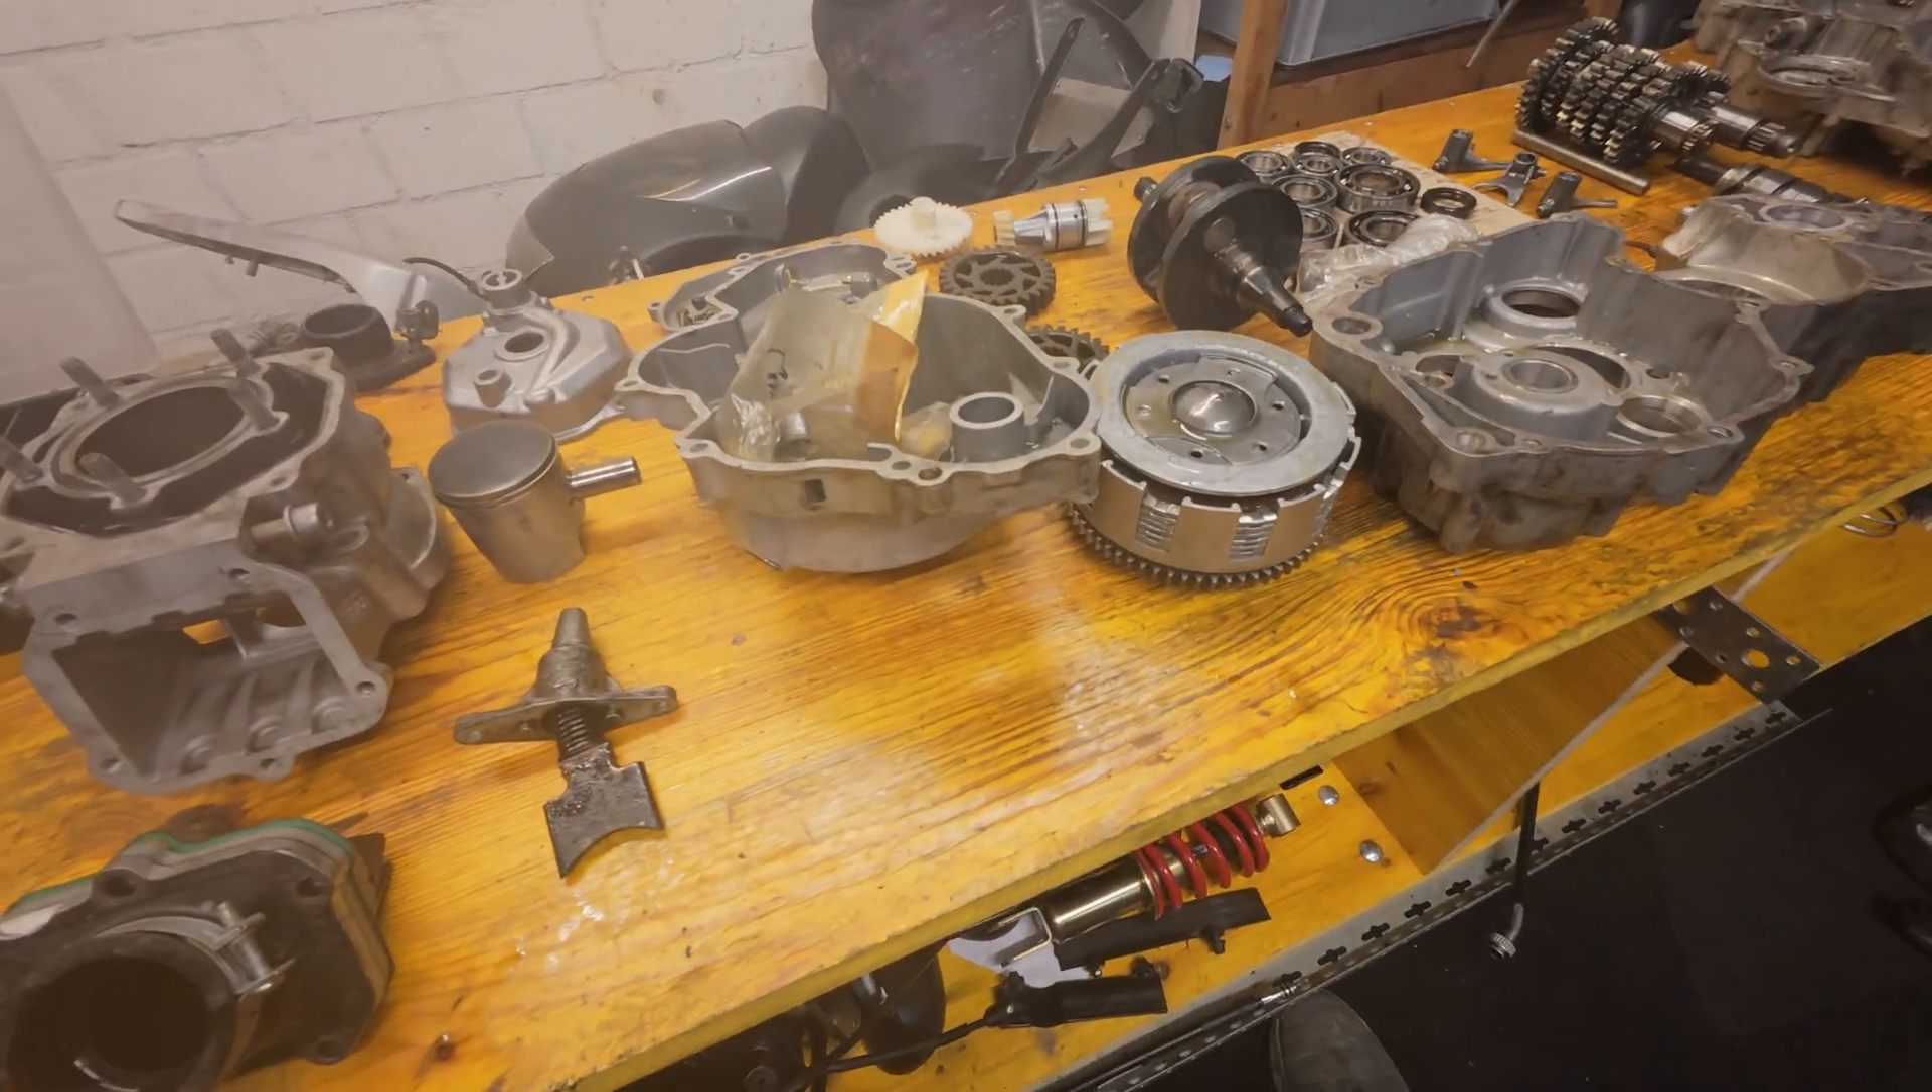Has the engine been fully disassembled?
Yes.